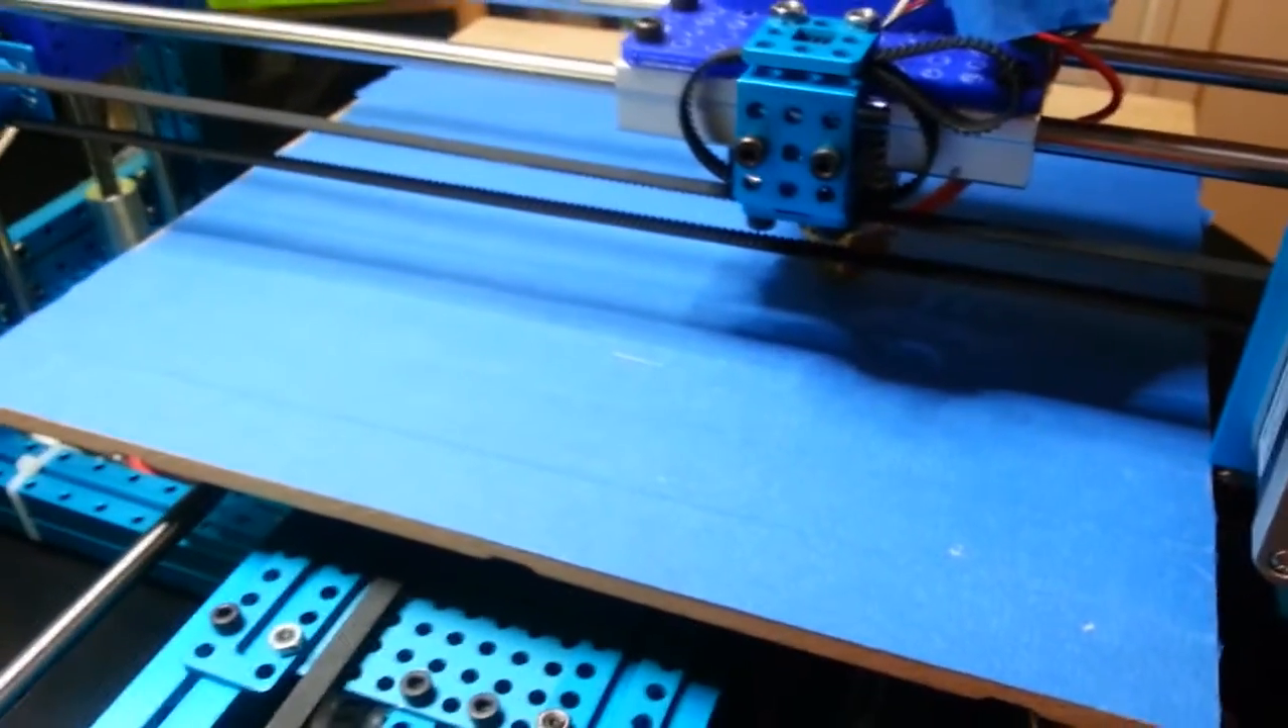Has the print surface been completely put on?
Yes.